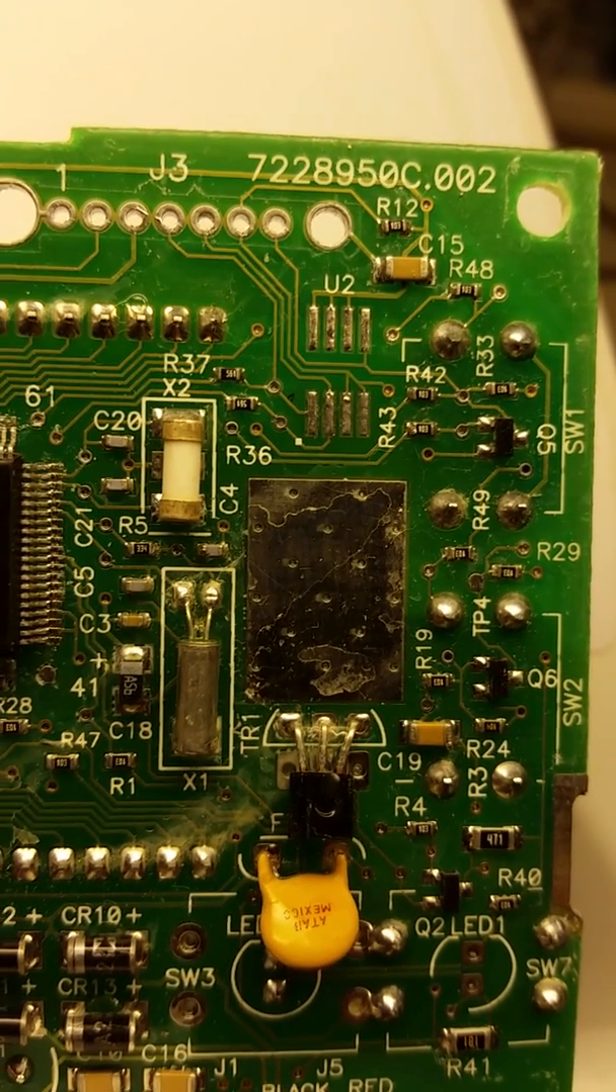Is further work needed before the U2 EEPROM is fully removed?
No.